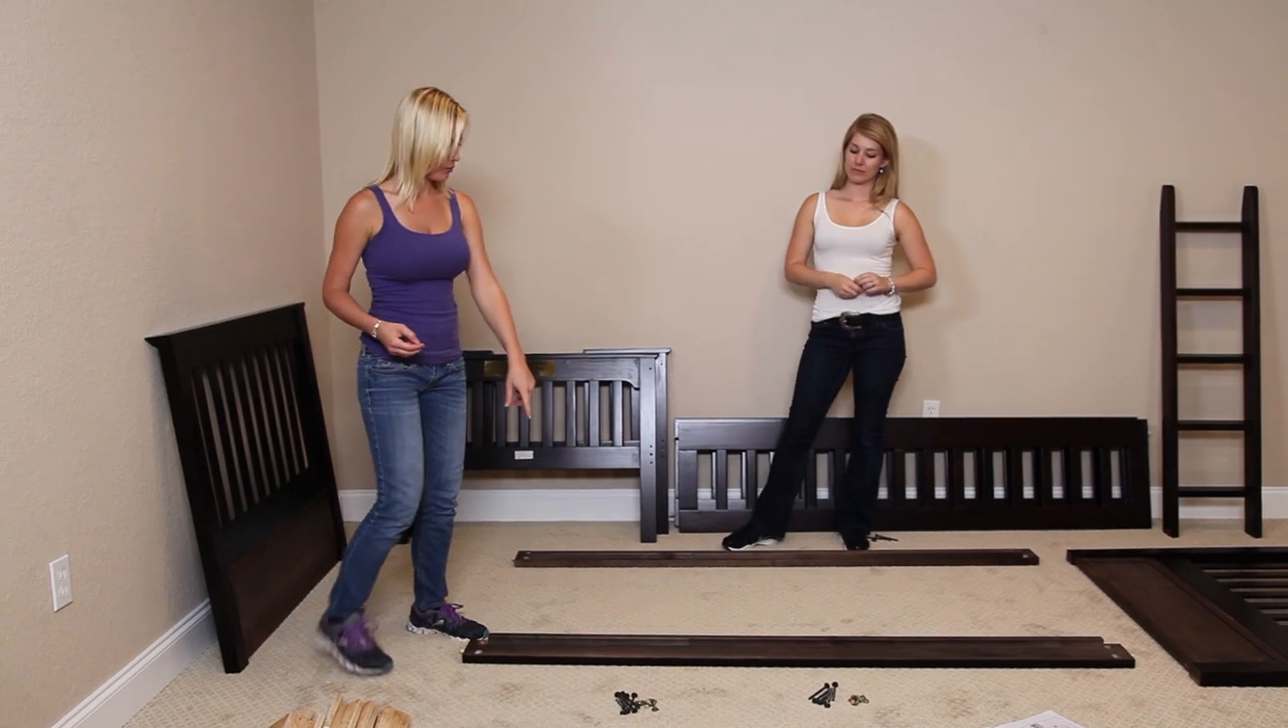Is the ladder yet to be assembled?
No.